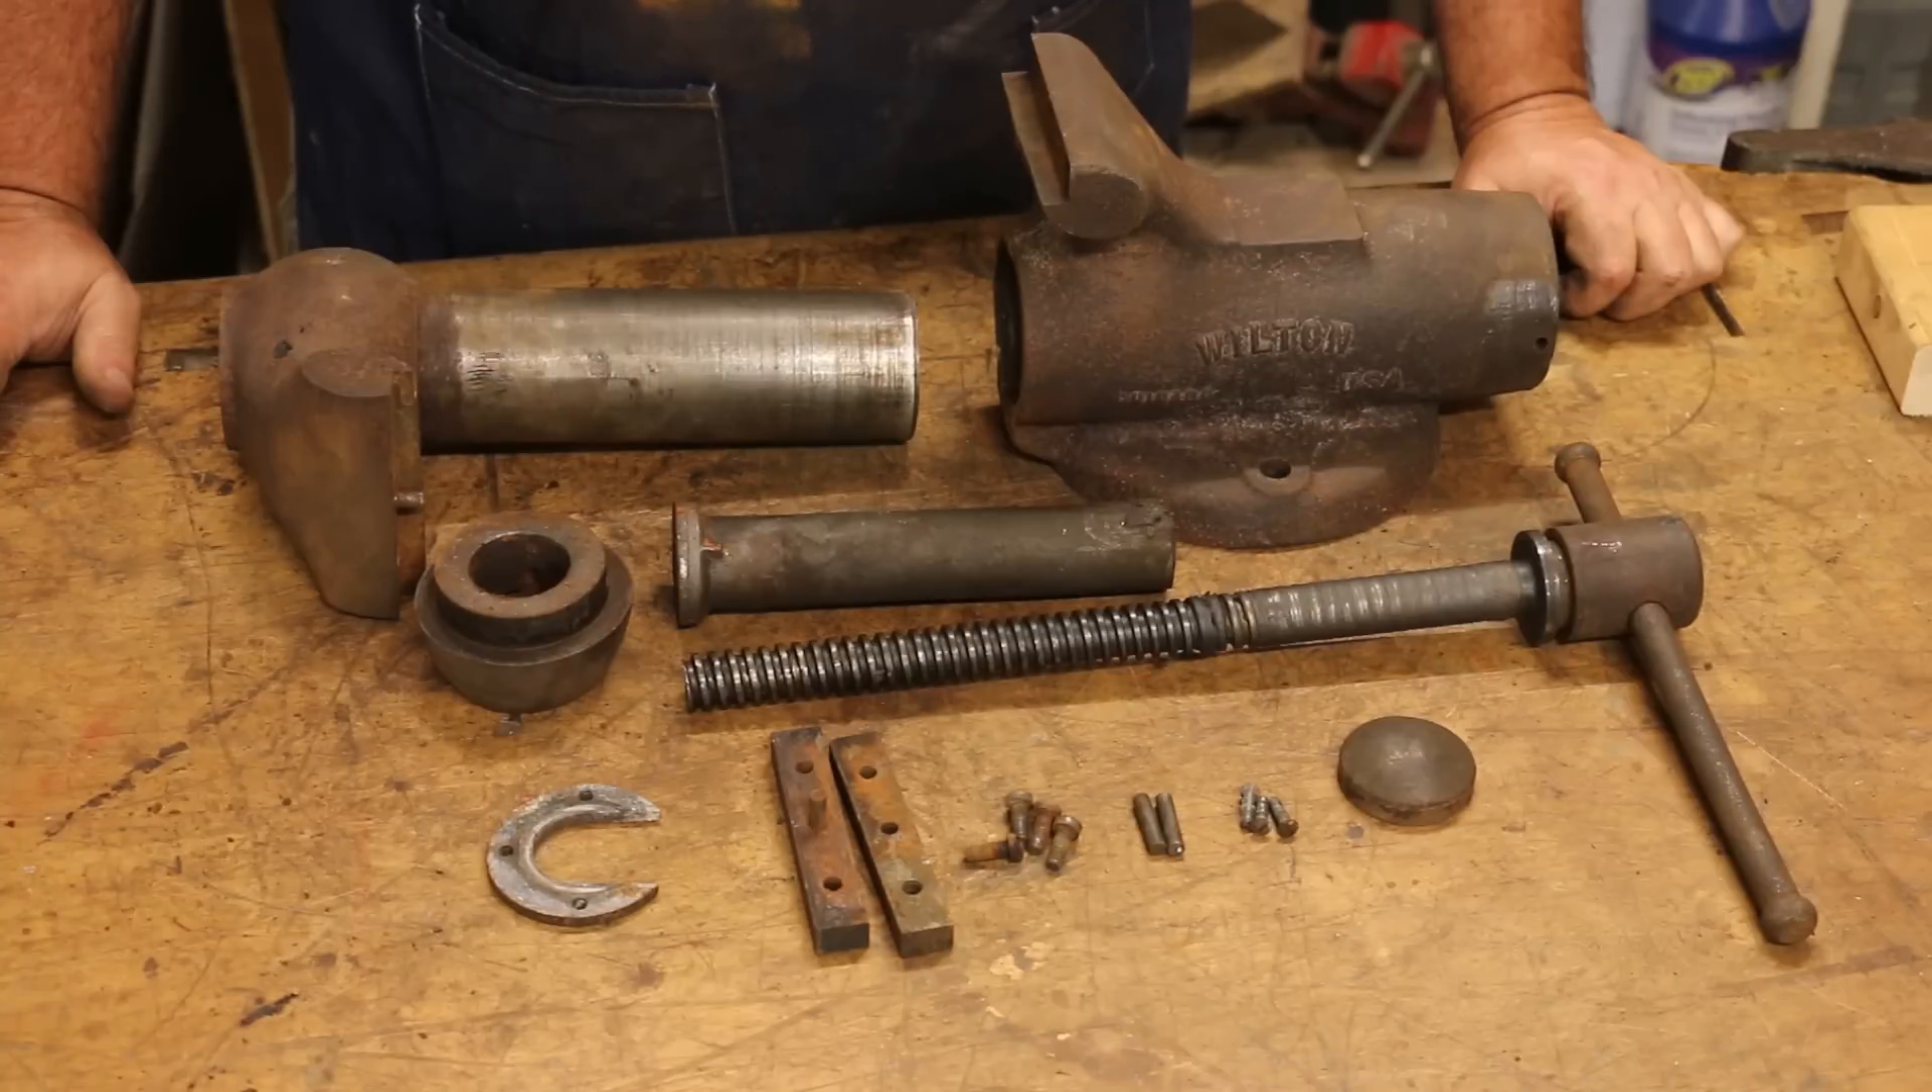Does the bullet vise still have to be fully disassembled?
No.